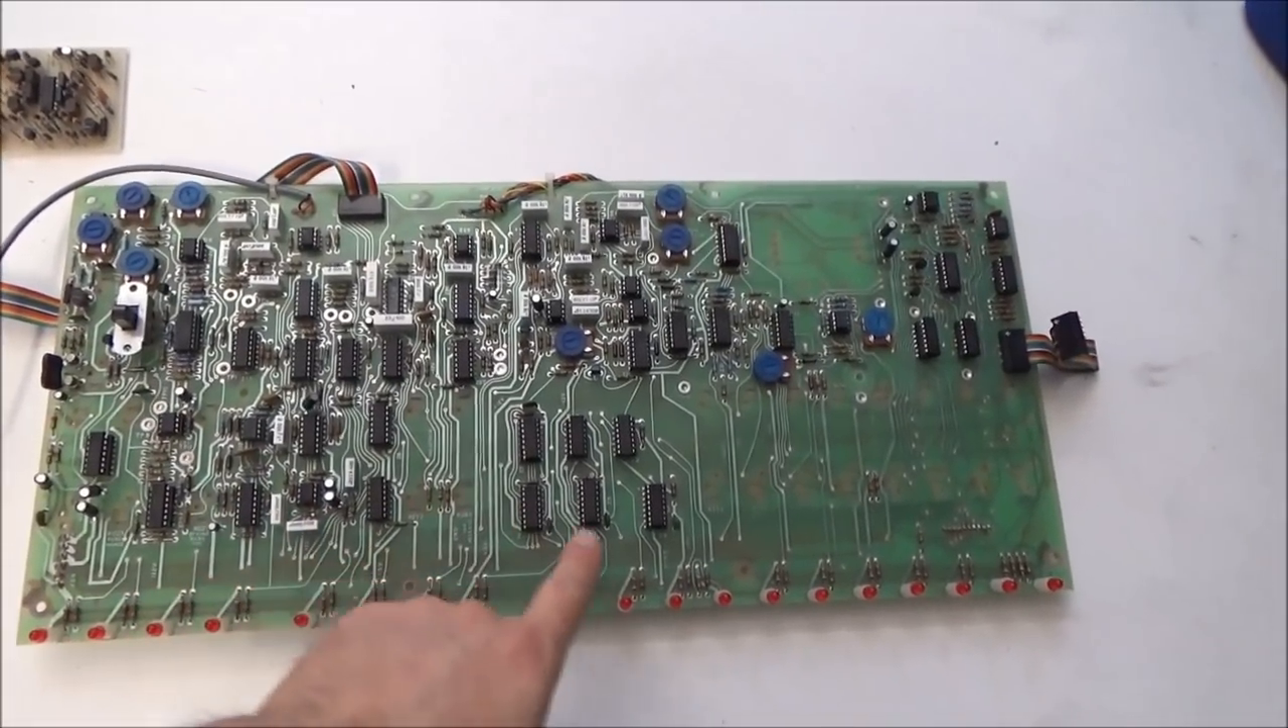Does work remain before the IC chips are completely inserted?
No.